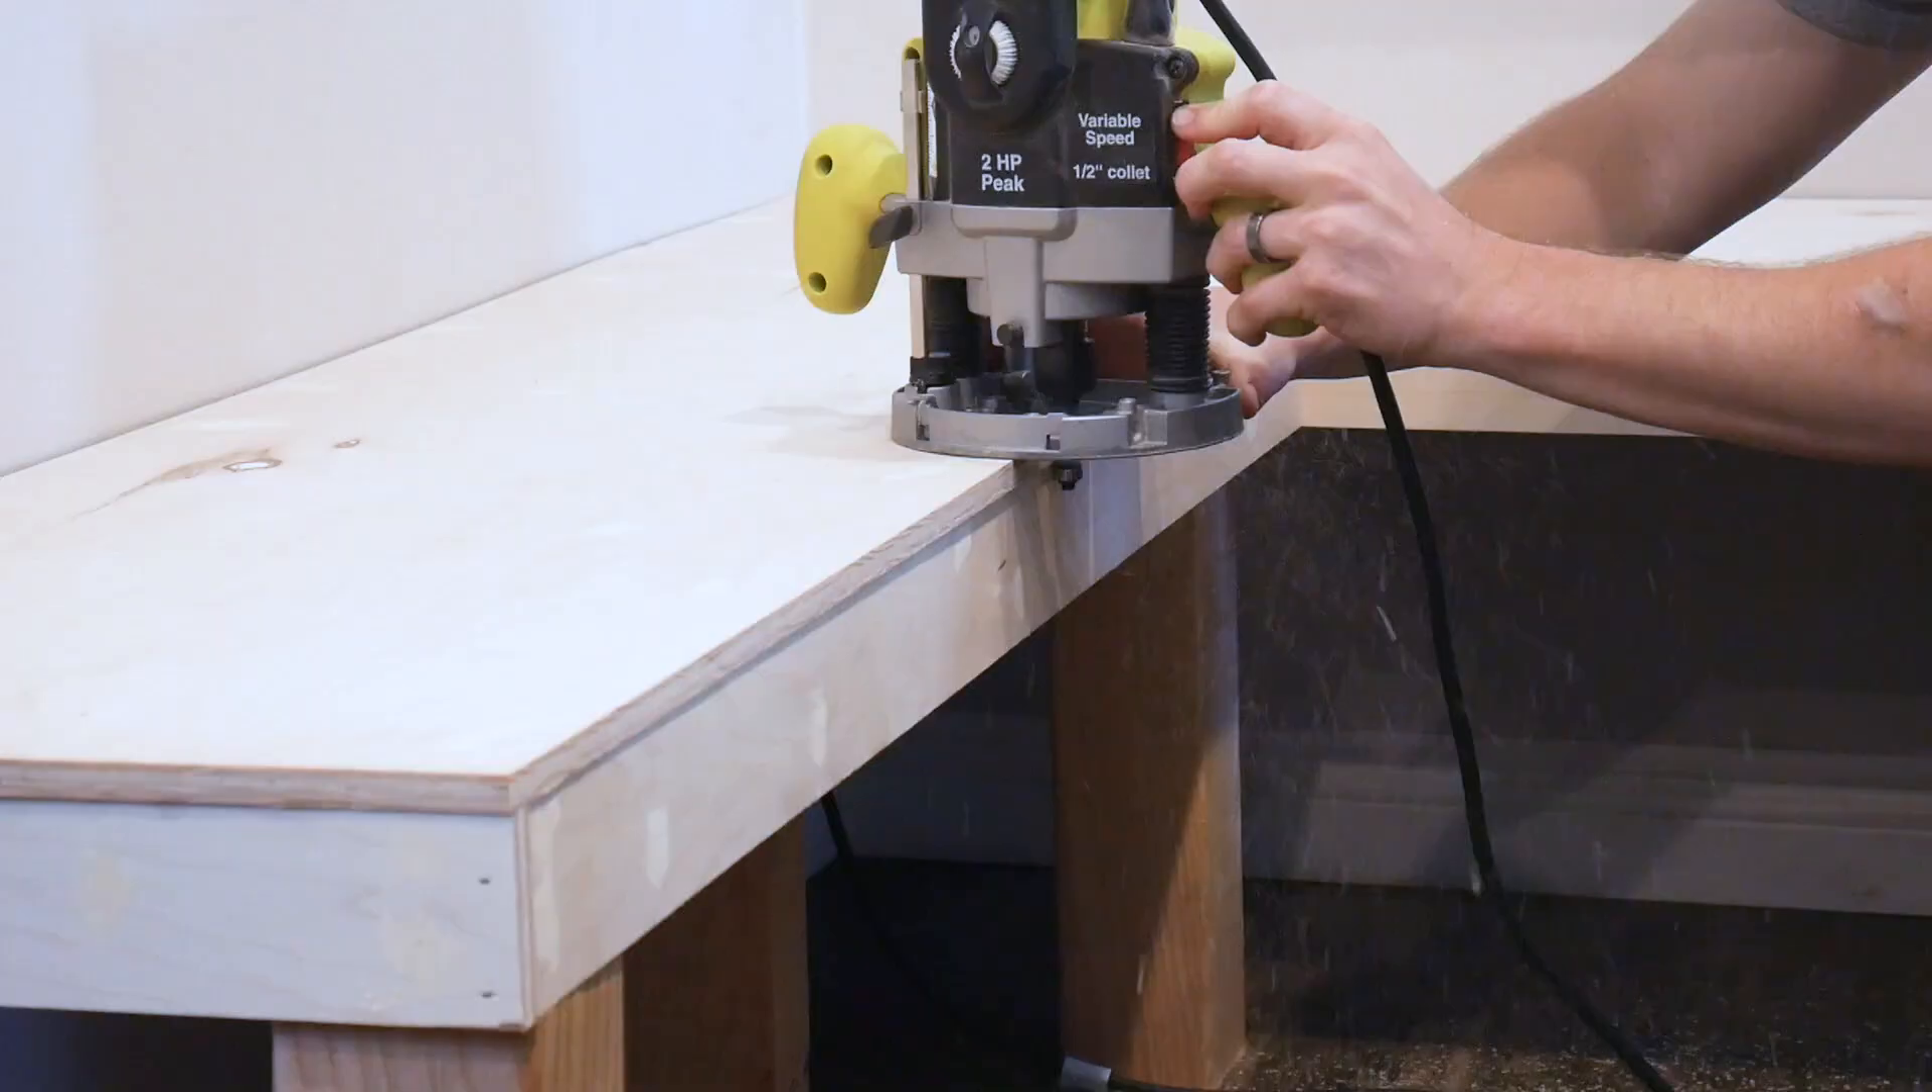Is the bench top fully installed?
Yes.